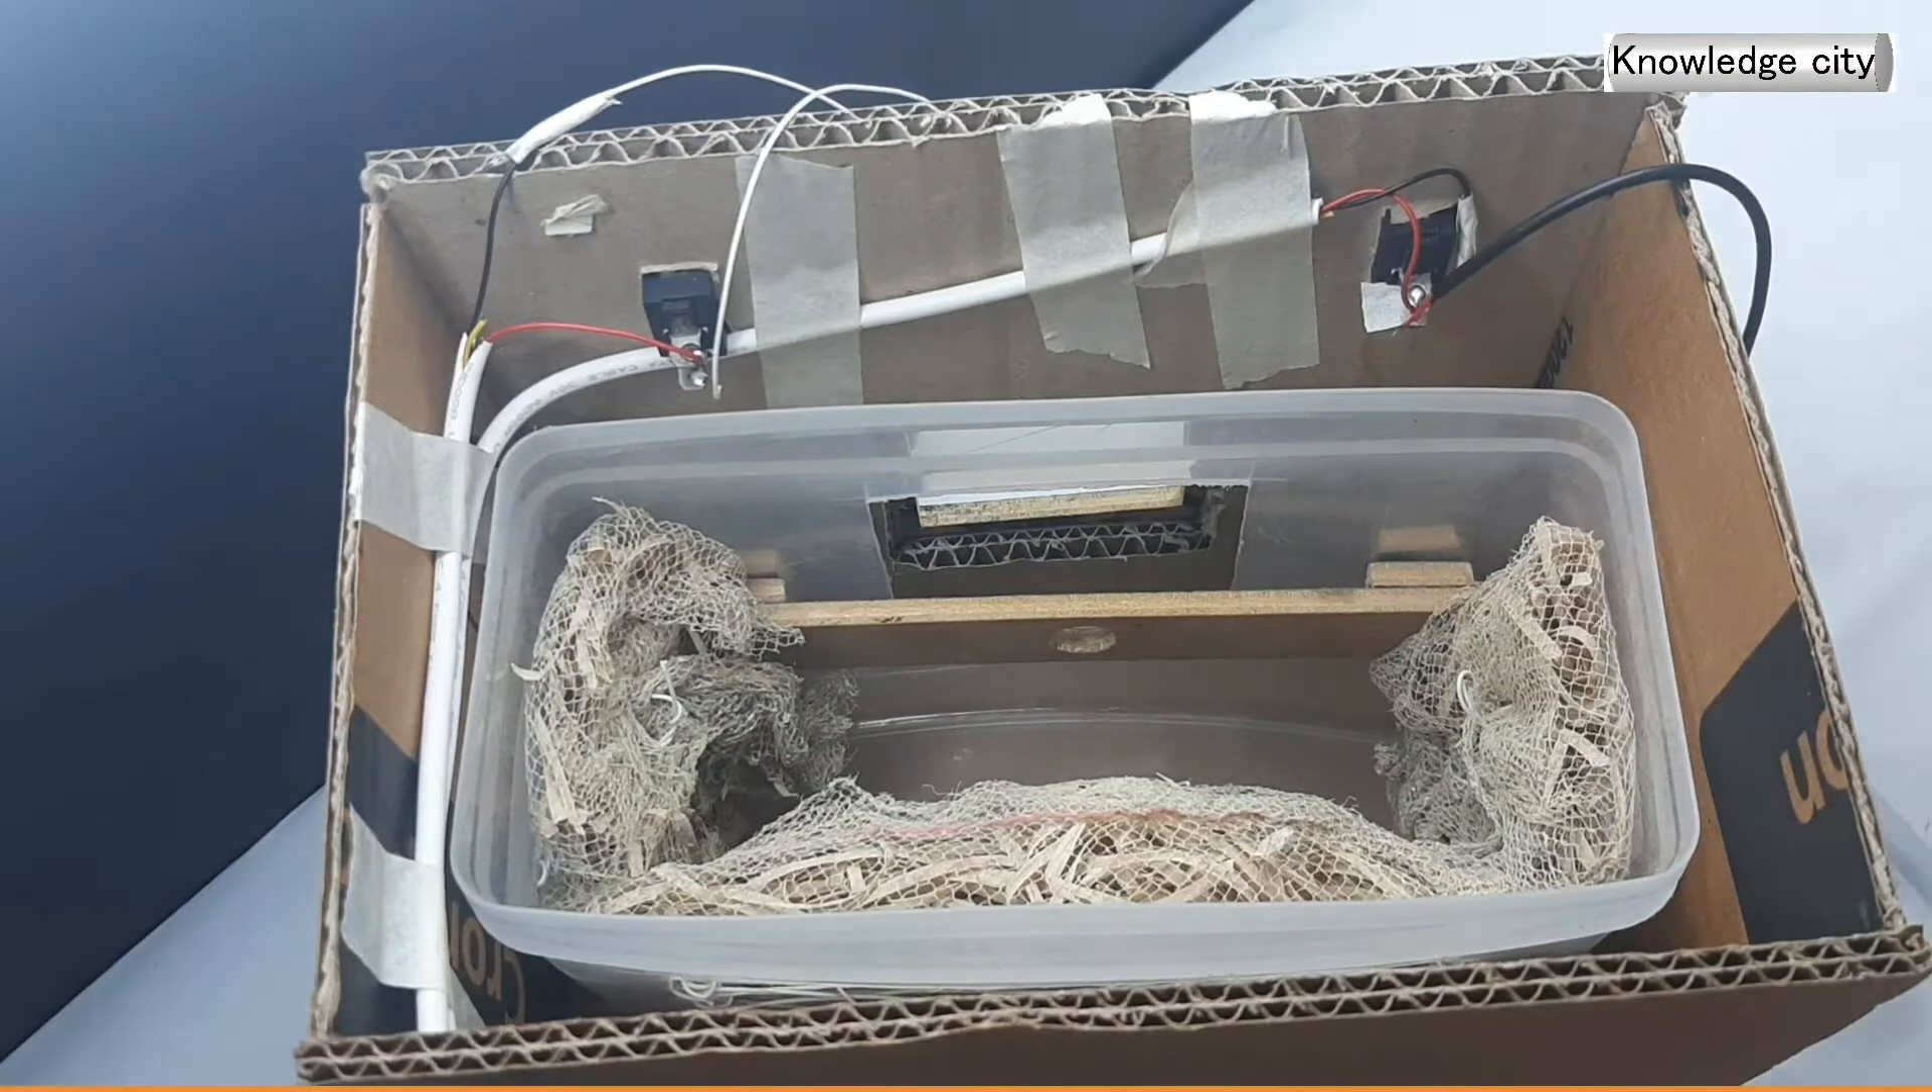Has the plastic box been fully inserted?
Yes.